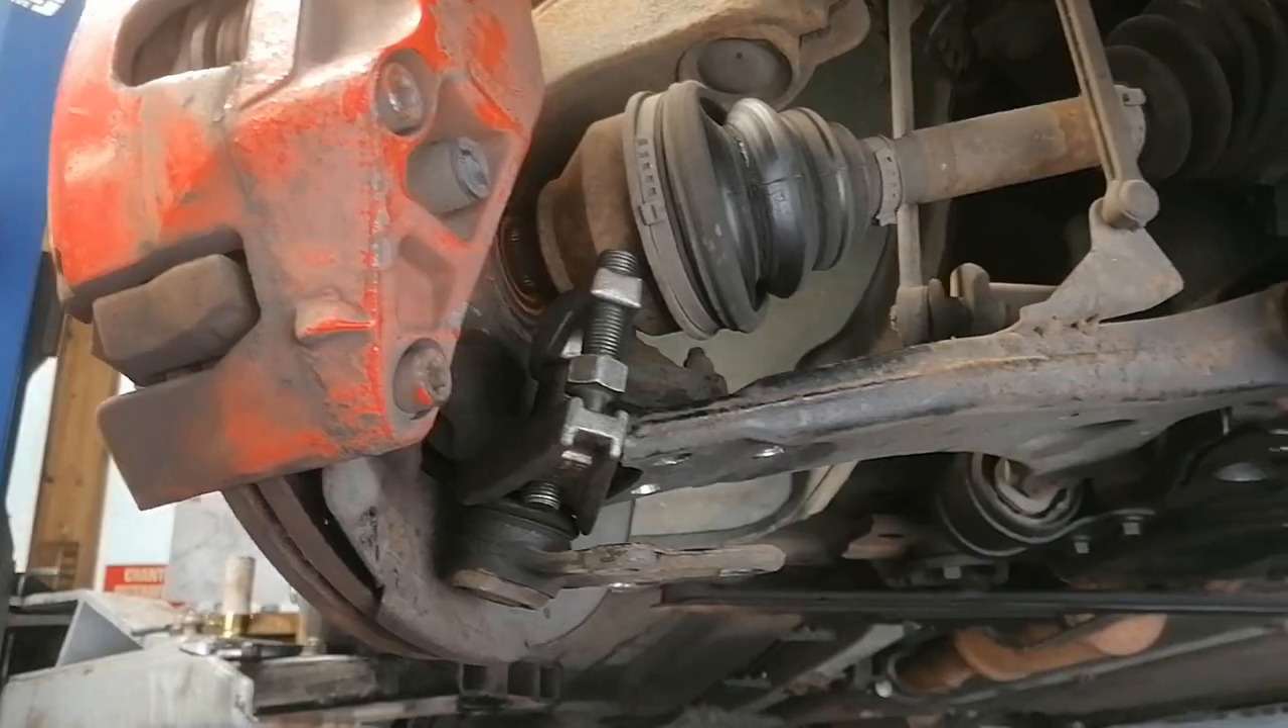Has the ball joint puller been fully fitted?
Yes.